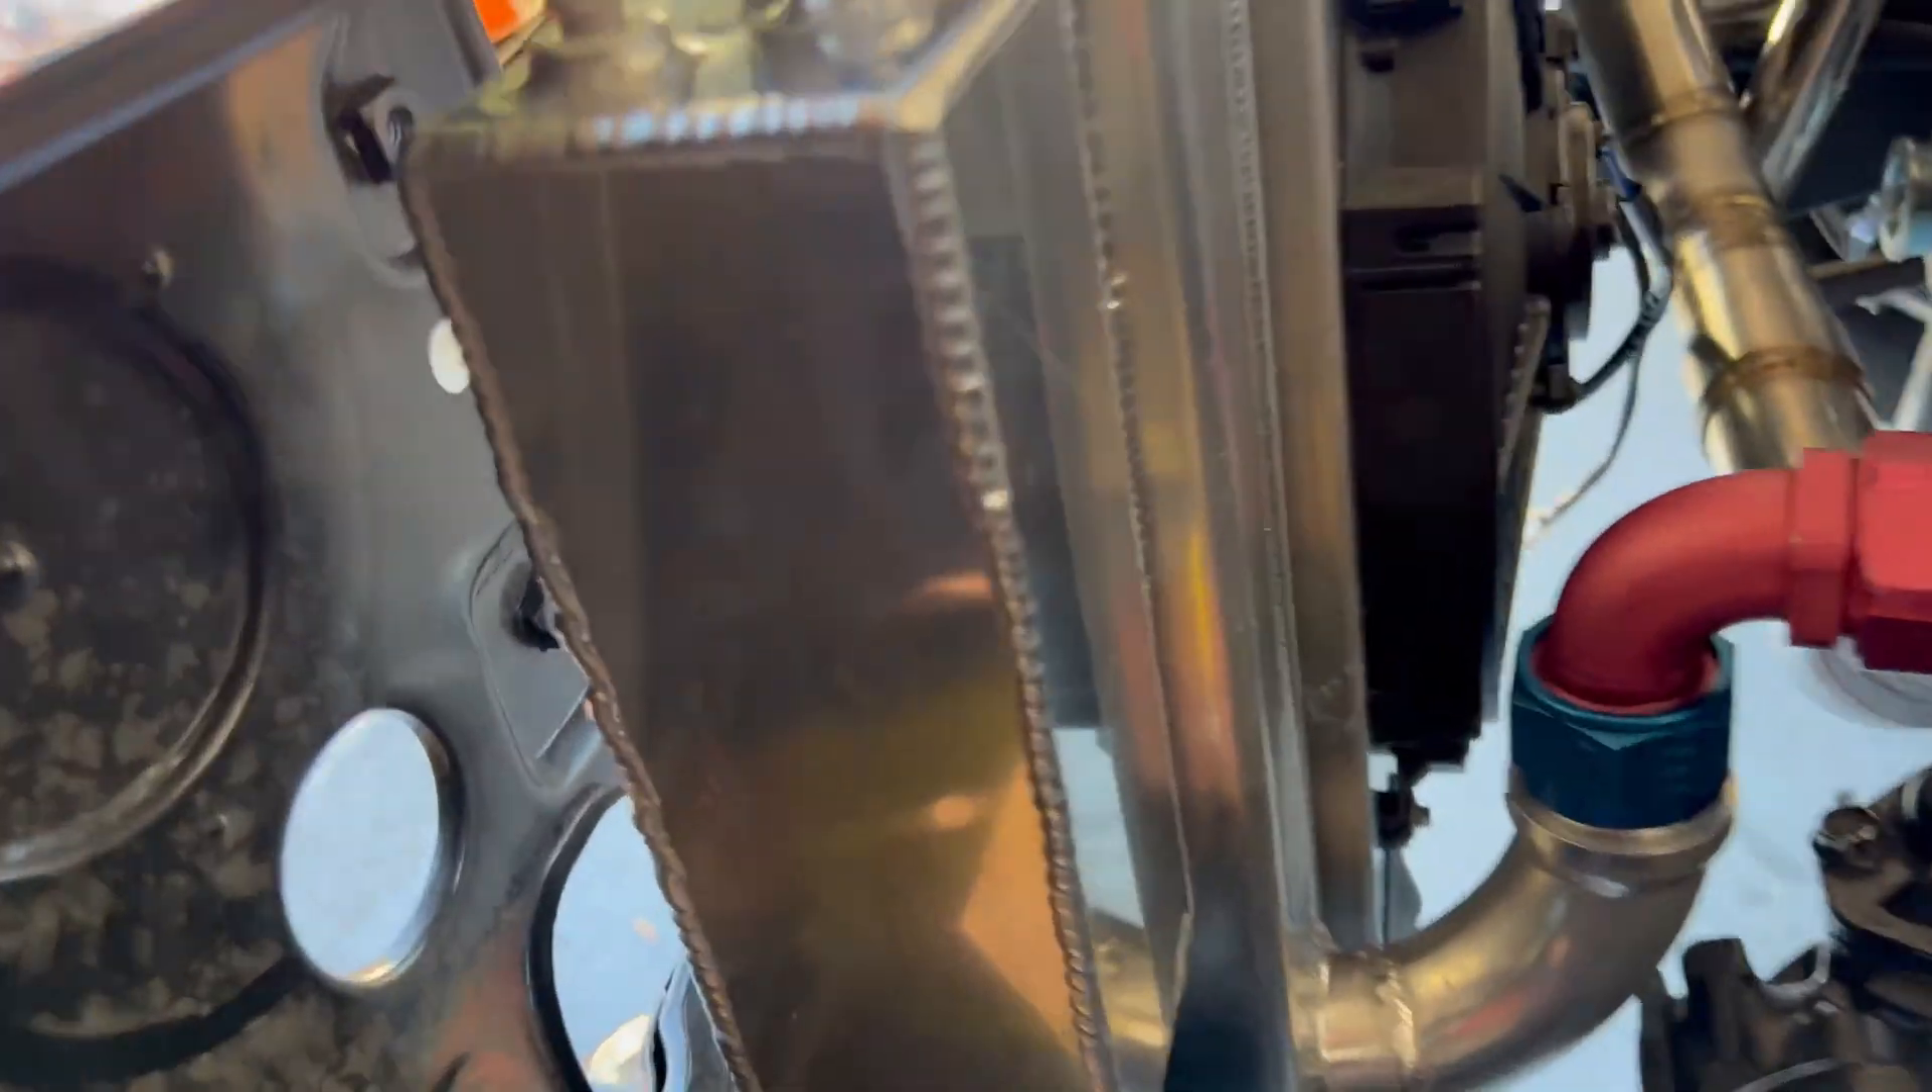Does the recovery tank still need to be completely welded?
No.